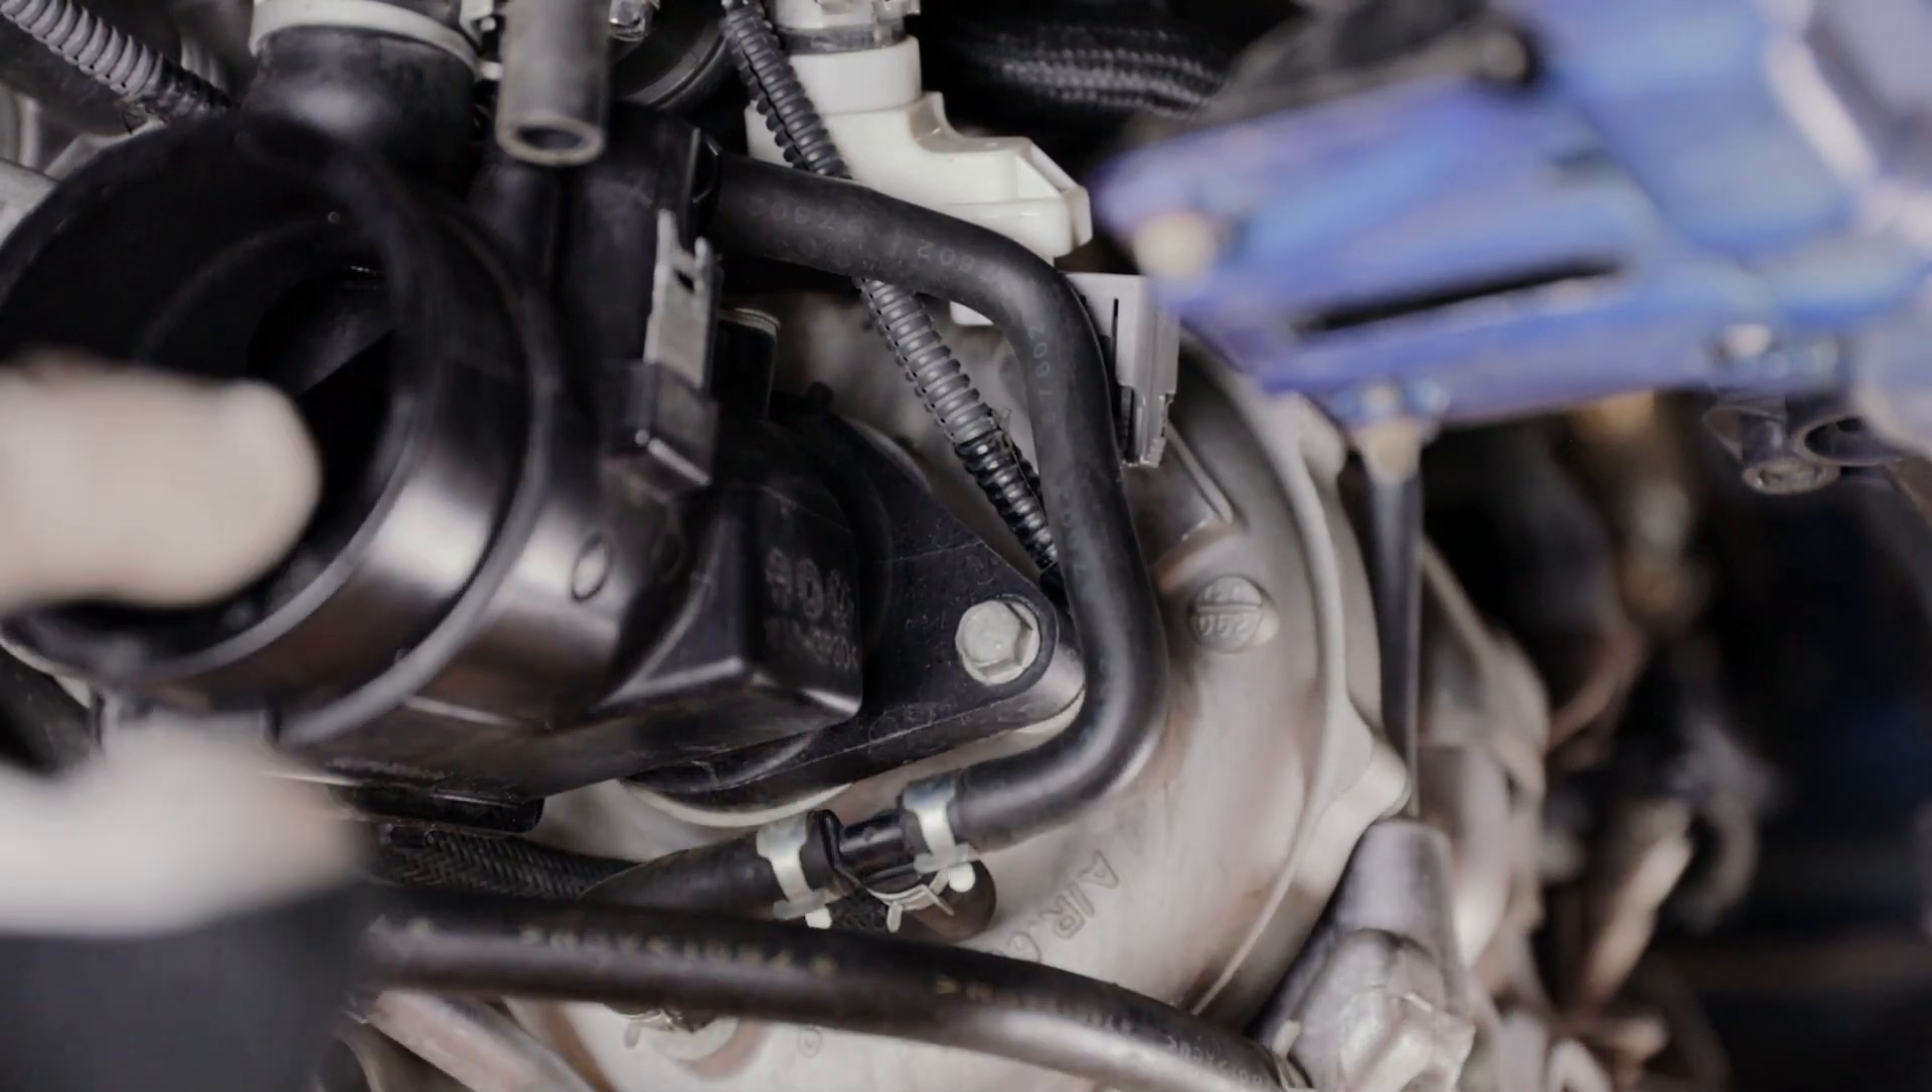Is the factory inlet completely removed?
No.